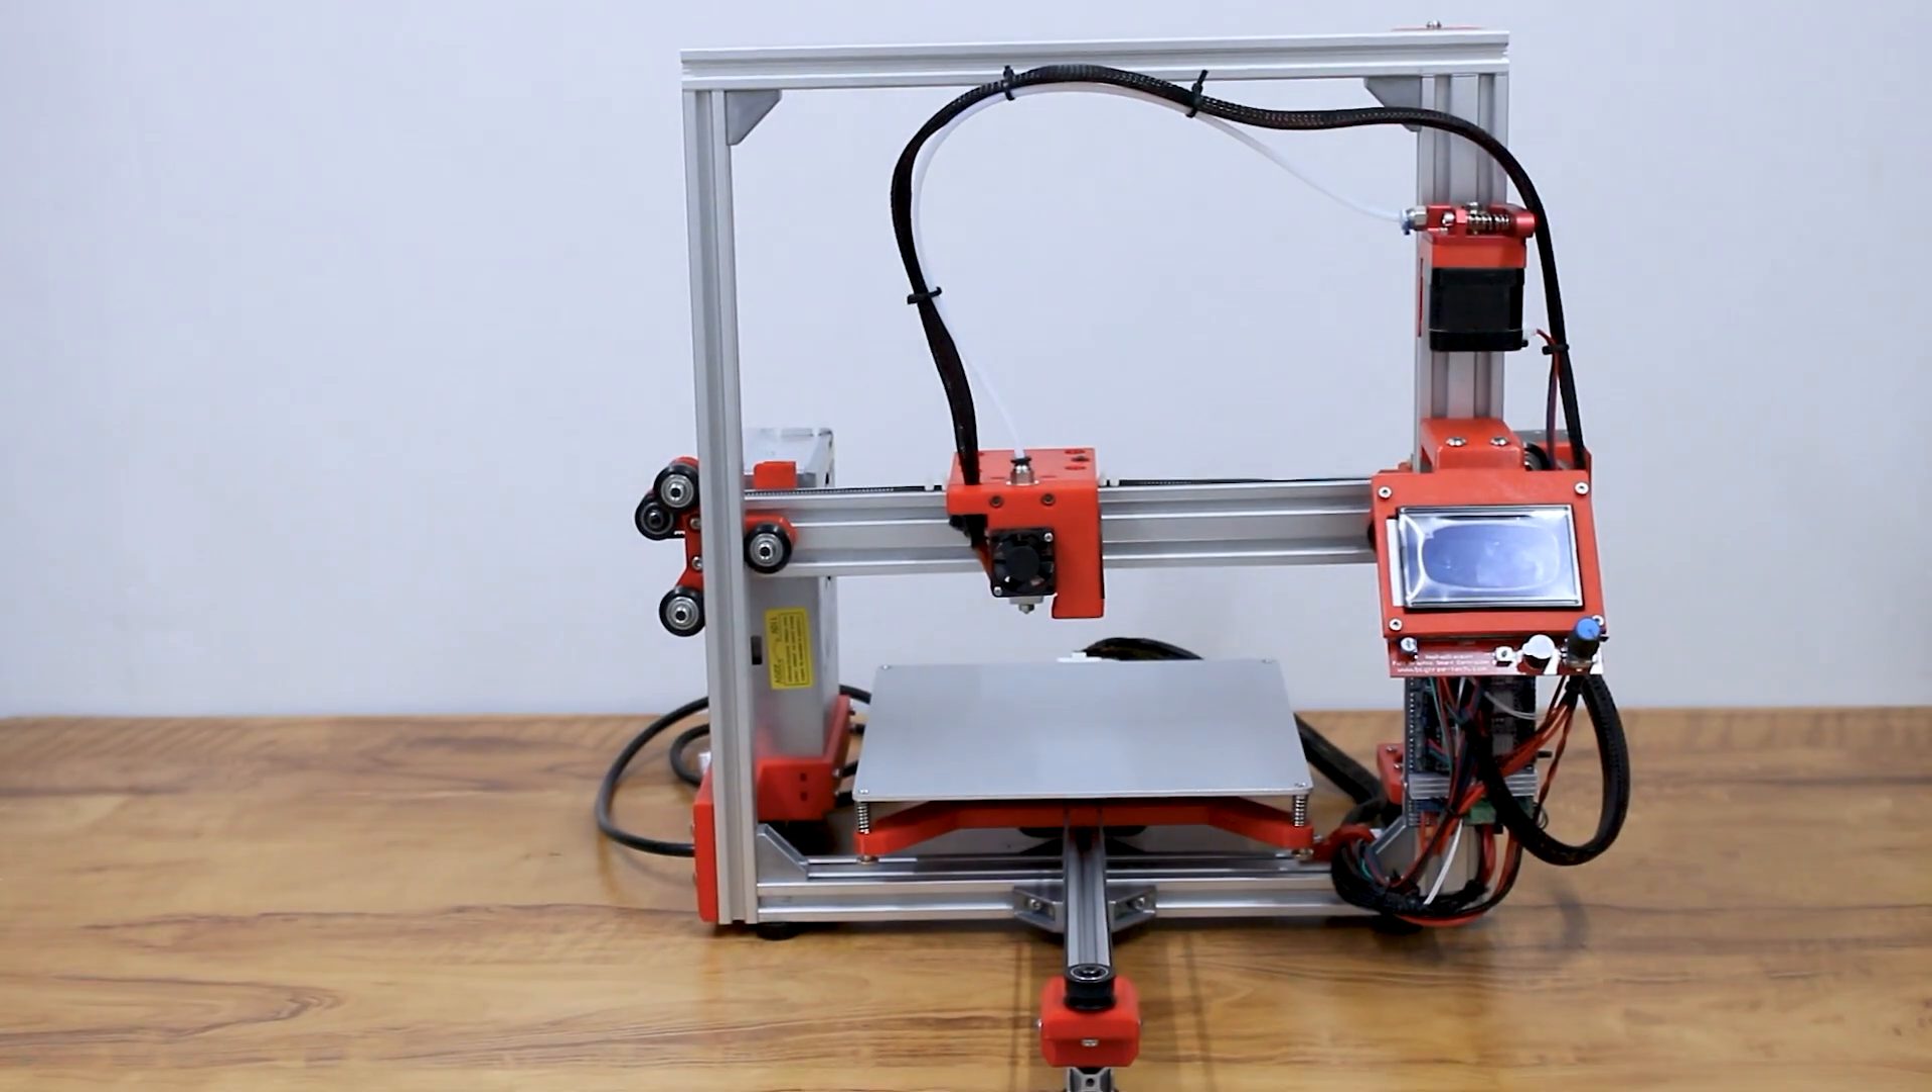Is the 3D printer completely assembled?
Yes.